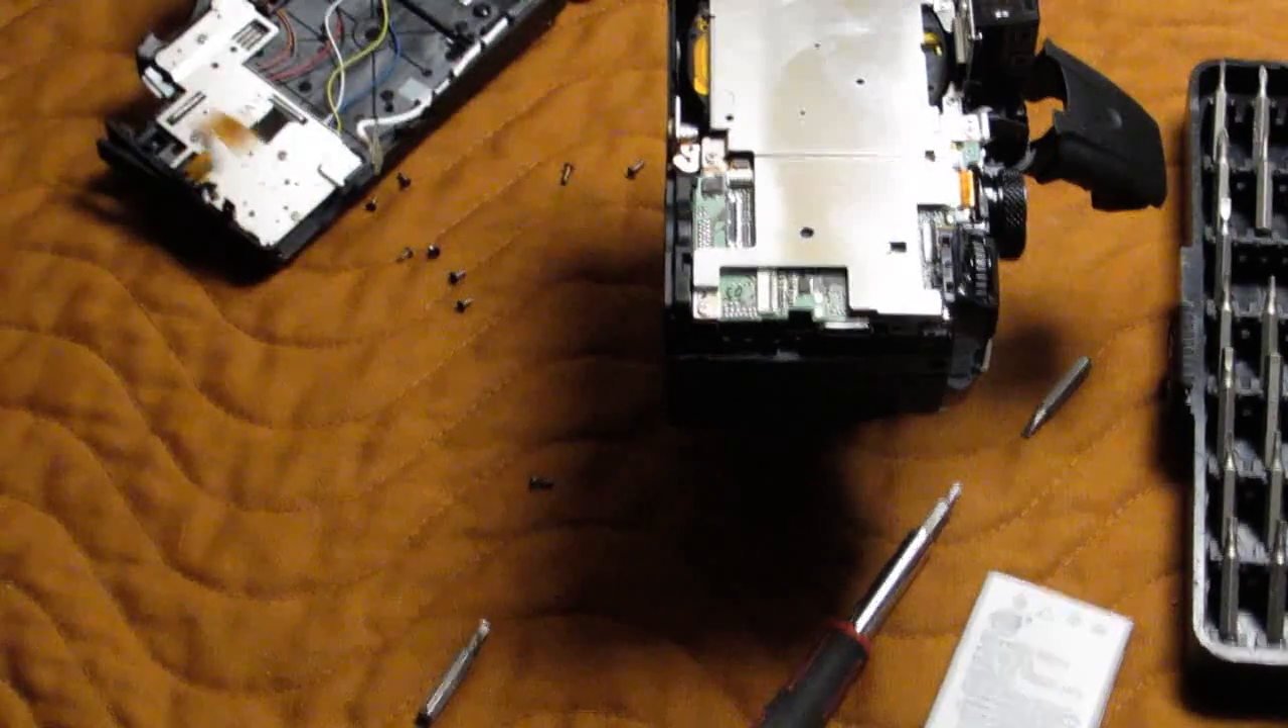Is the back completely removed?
Yes.